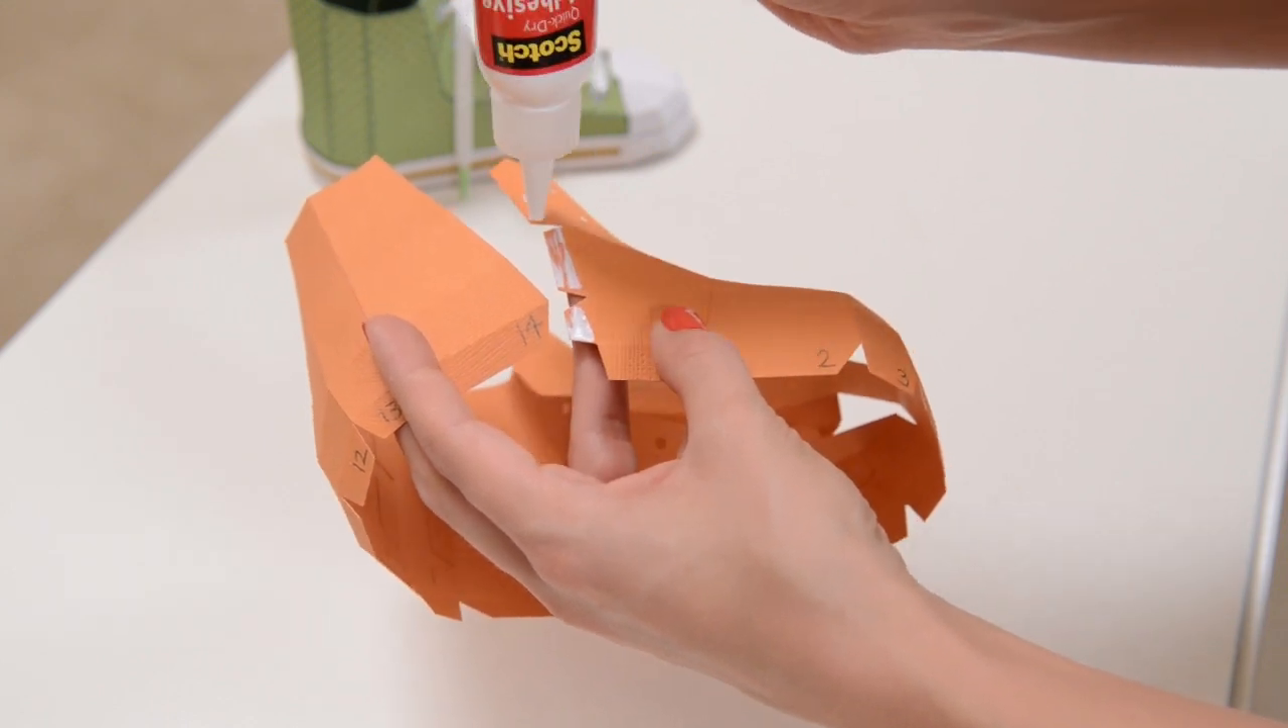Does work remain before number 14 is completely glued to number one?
Yes.